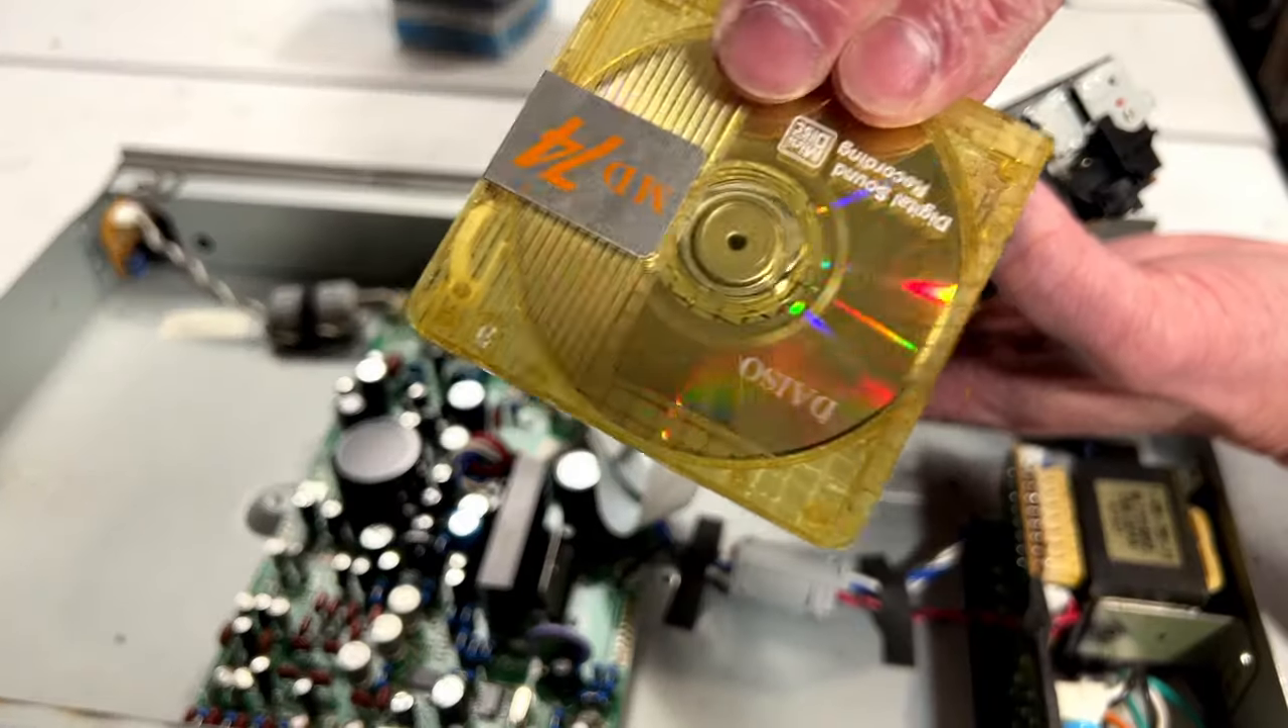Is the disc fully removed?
Yes.